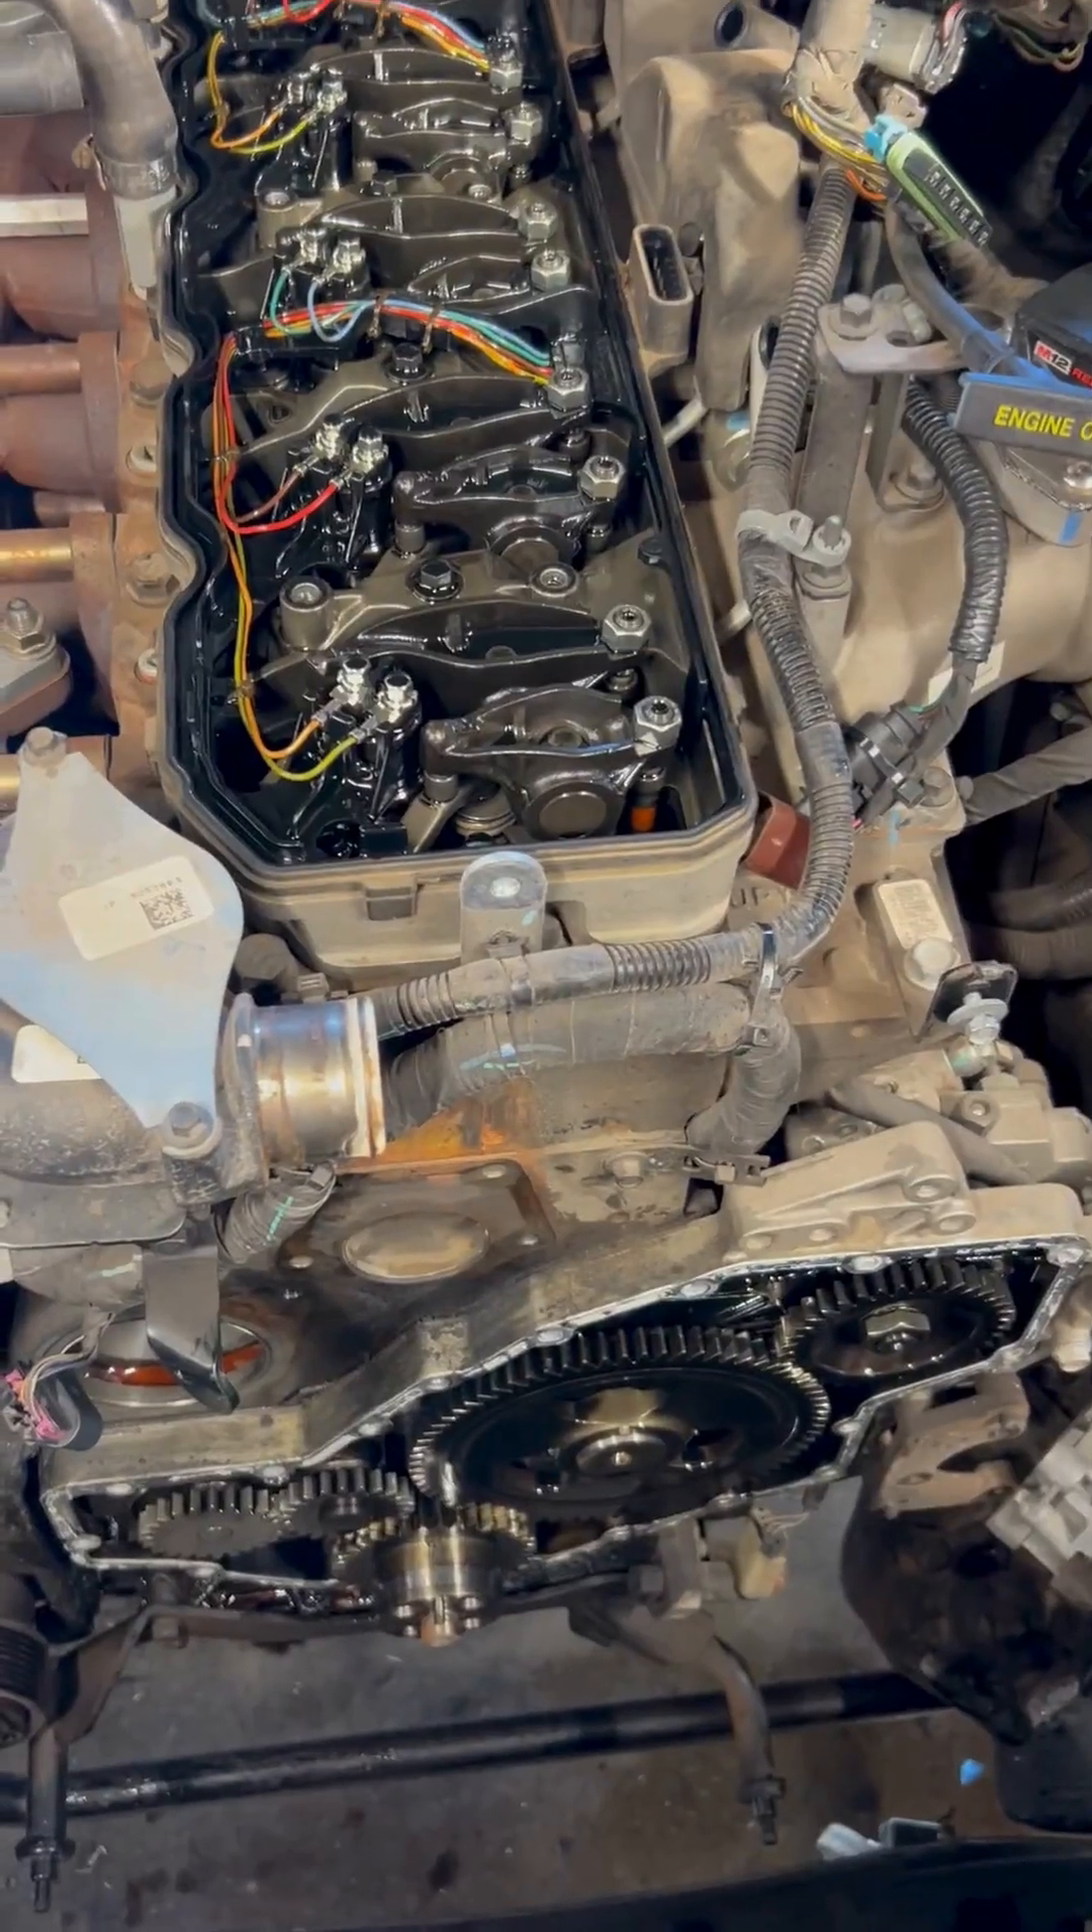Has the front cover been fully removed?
Yes.